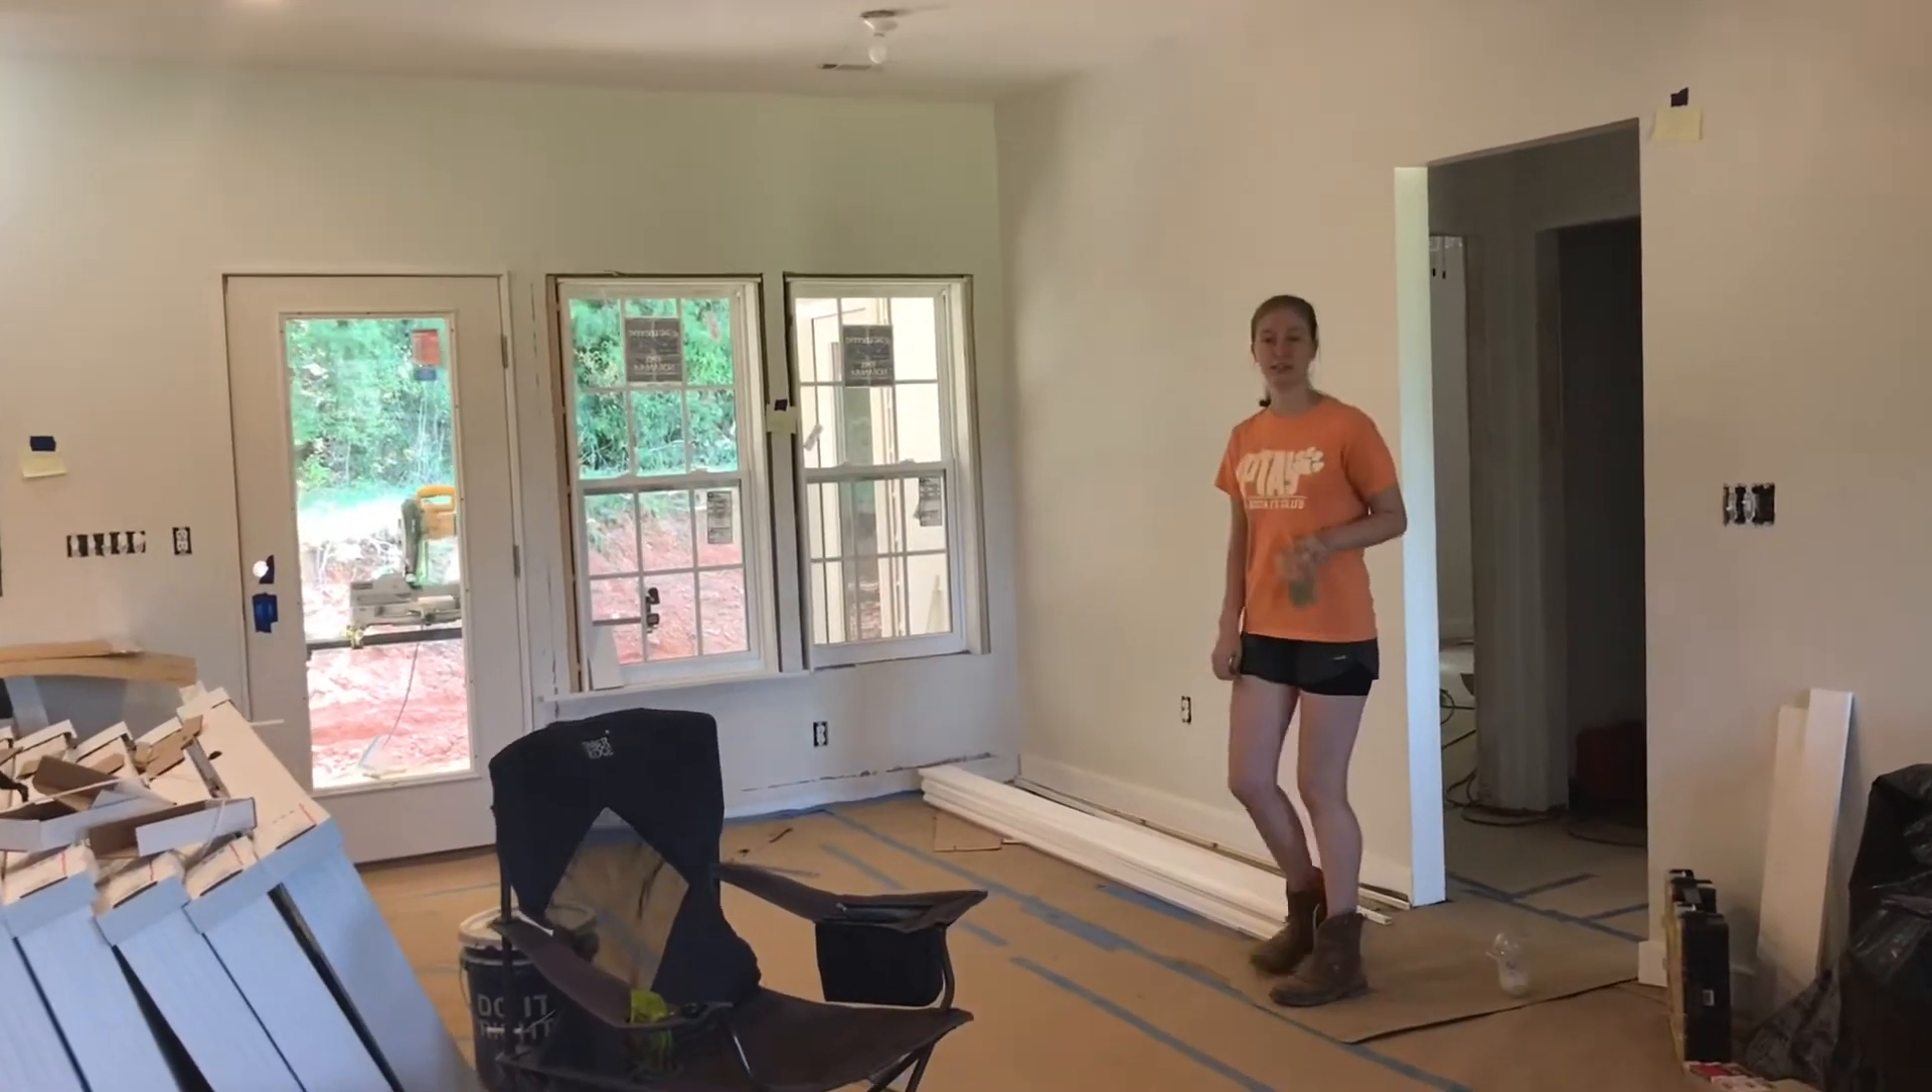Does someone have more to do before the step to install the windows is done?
No.